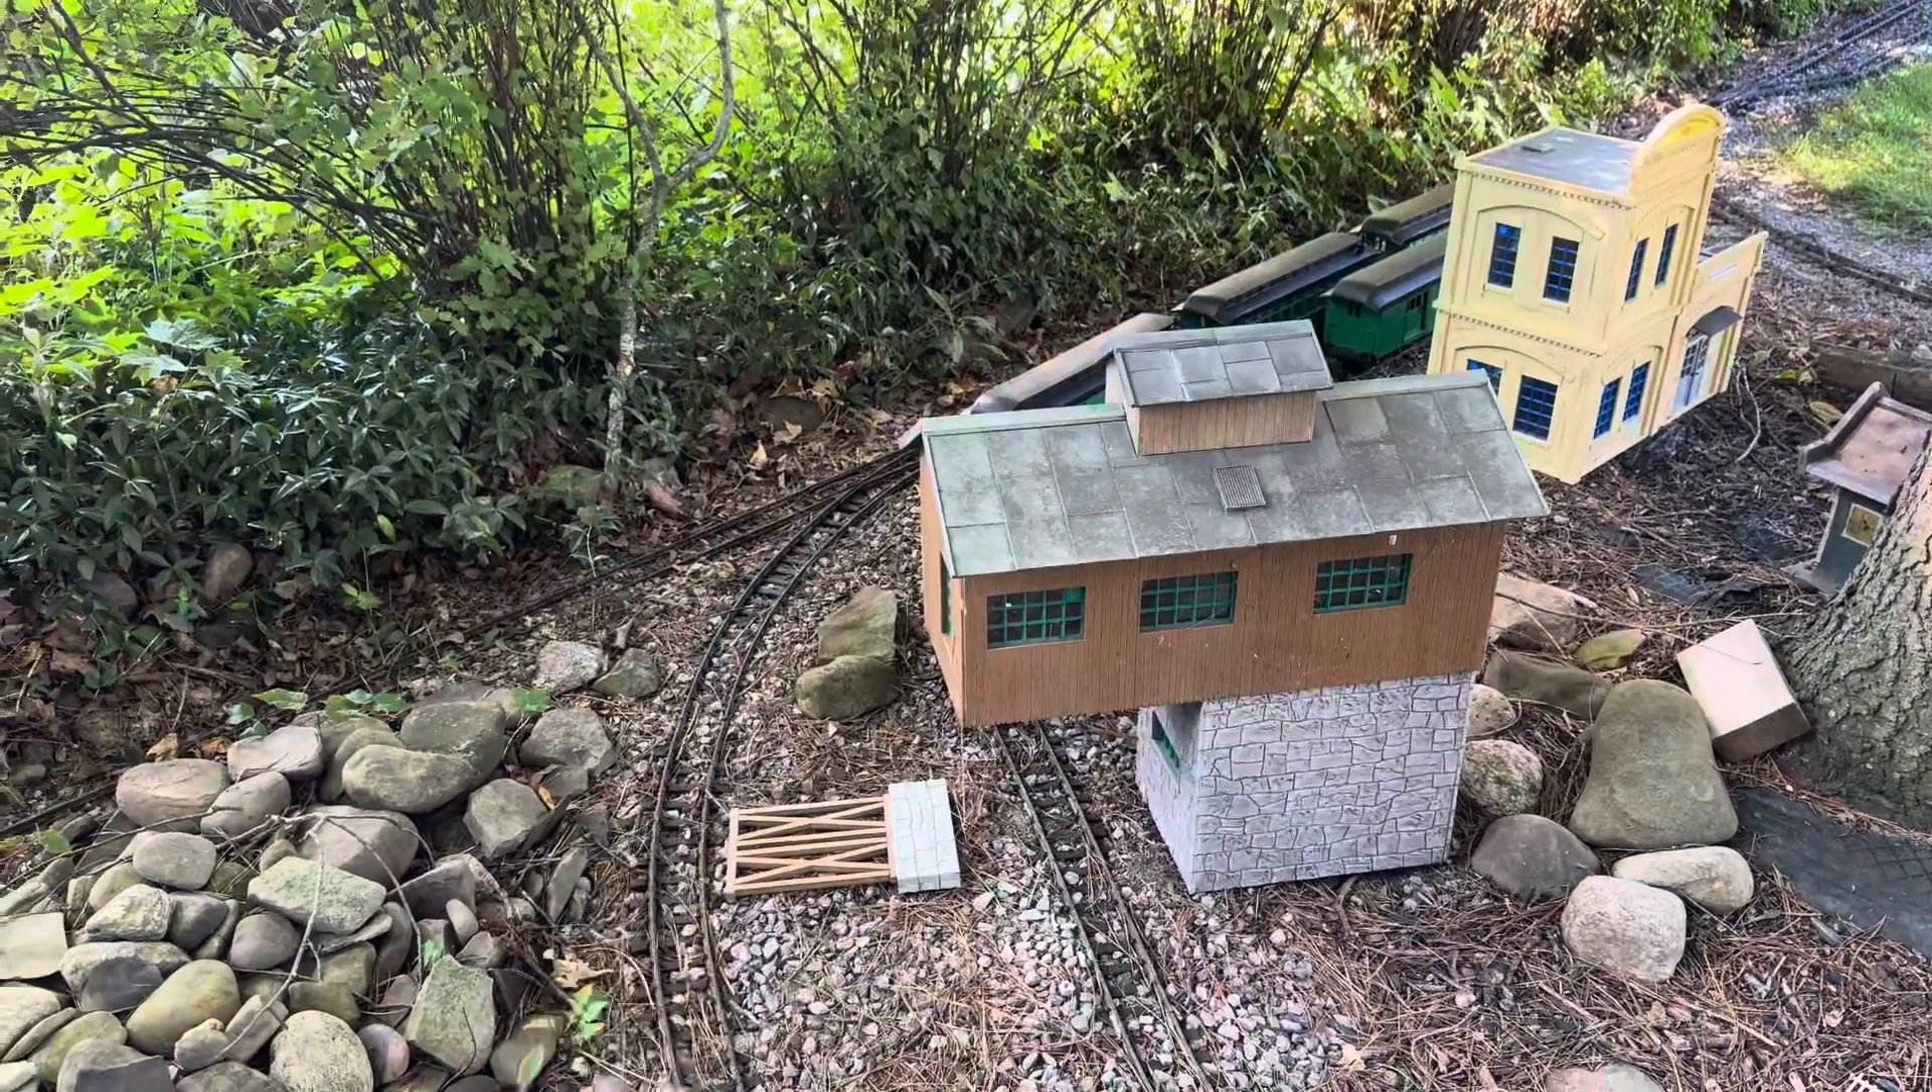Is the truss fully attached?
No.